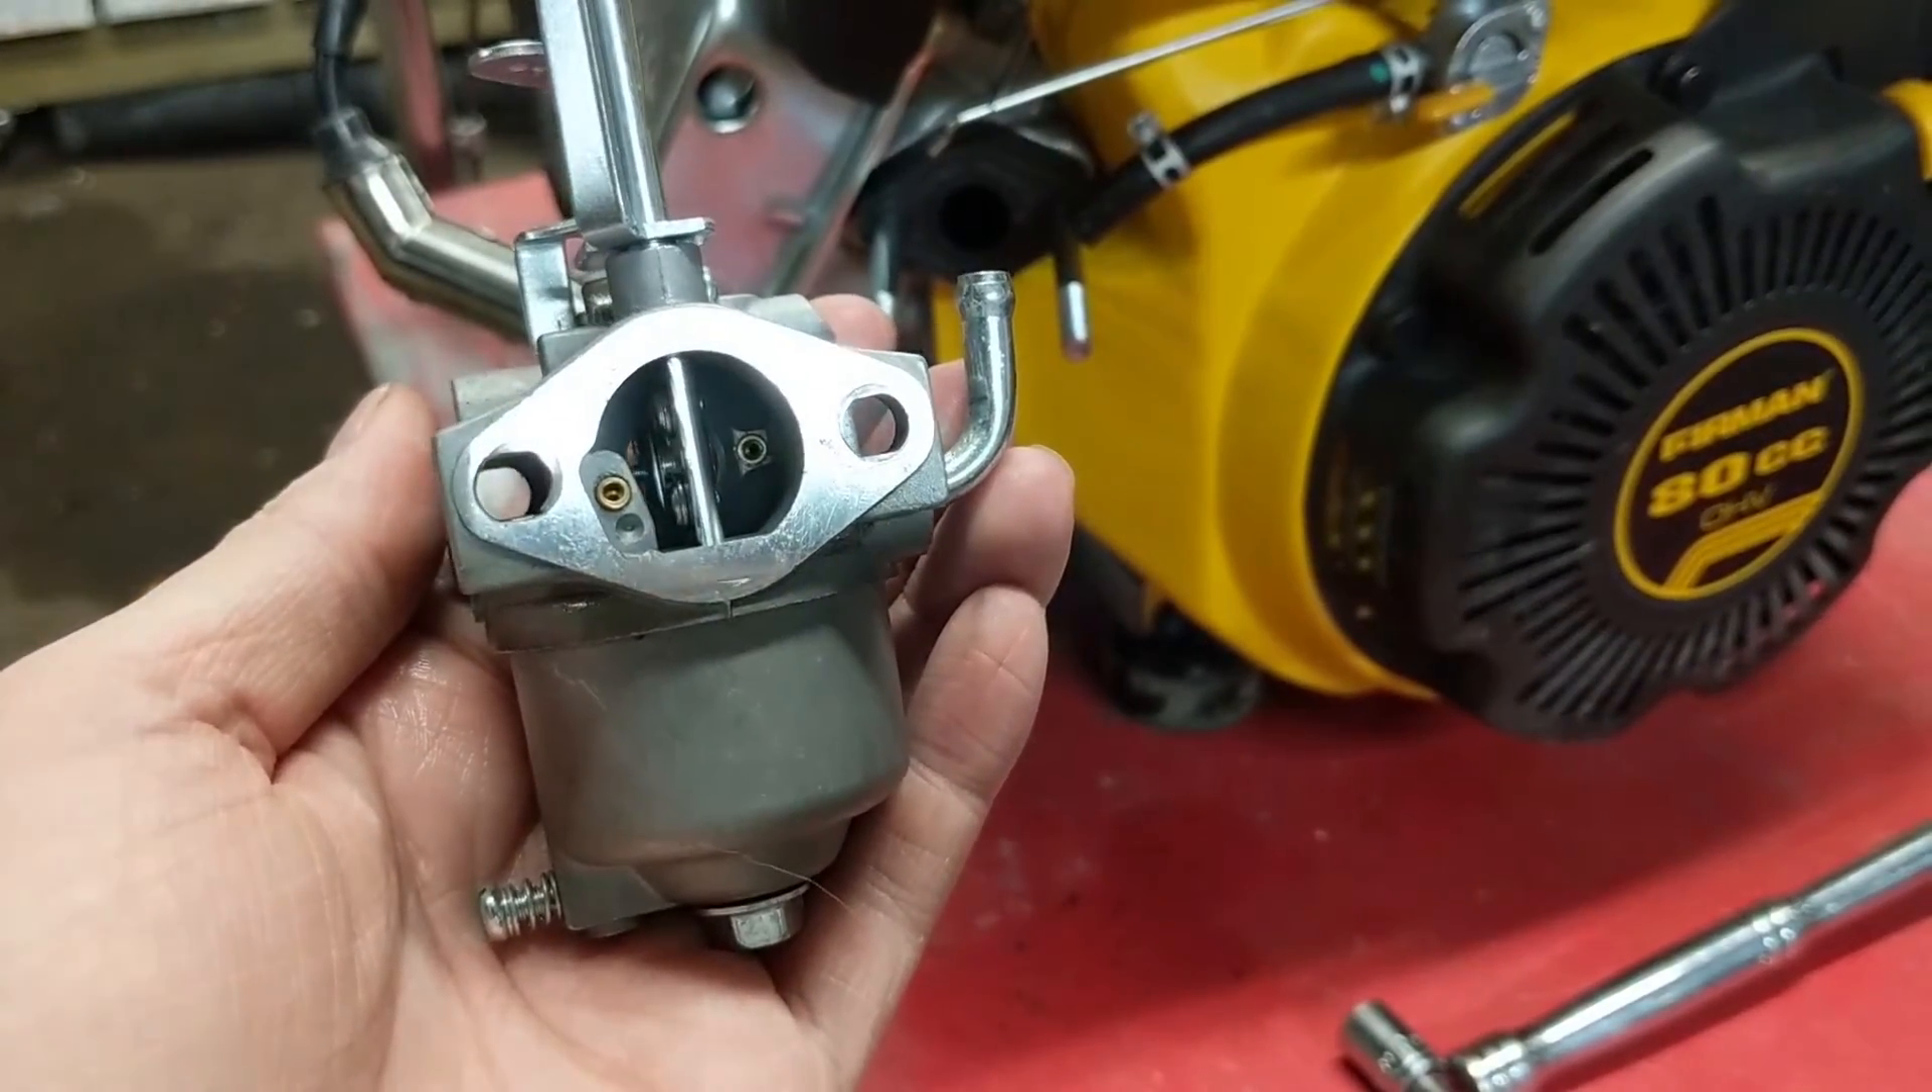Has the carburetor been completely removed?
Yes.